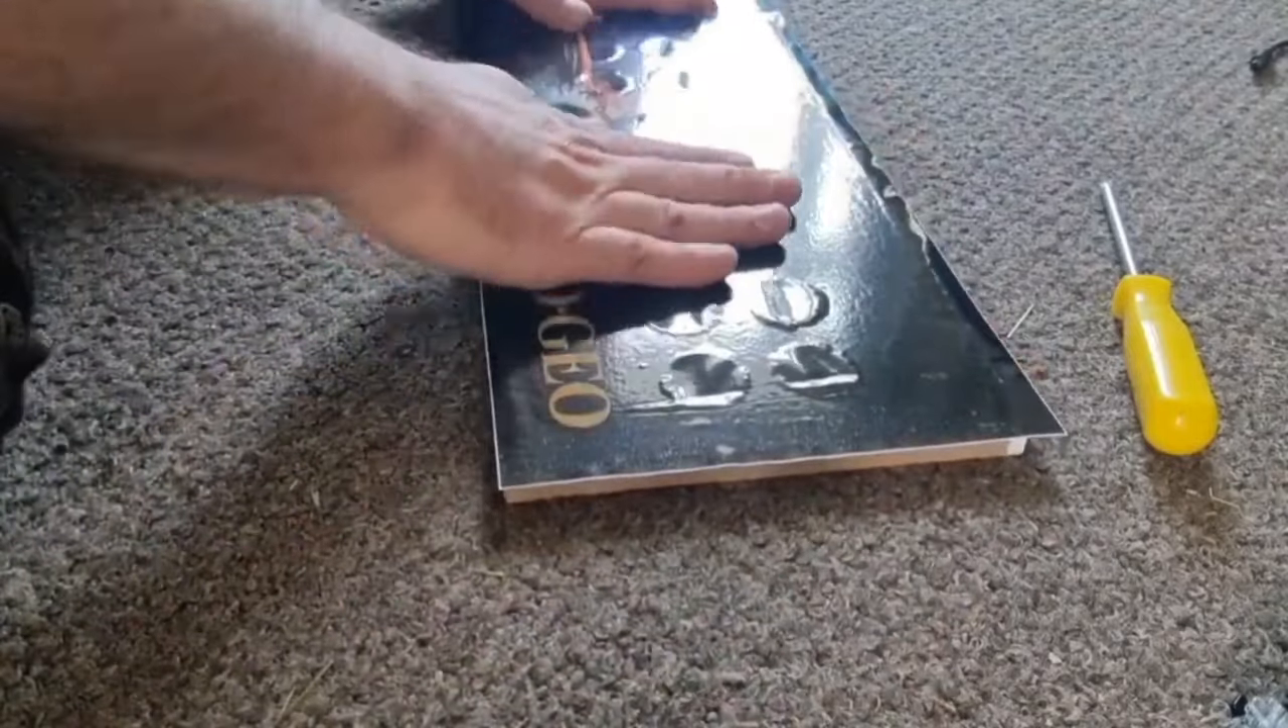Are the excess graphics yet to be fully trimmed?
Yes.